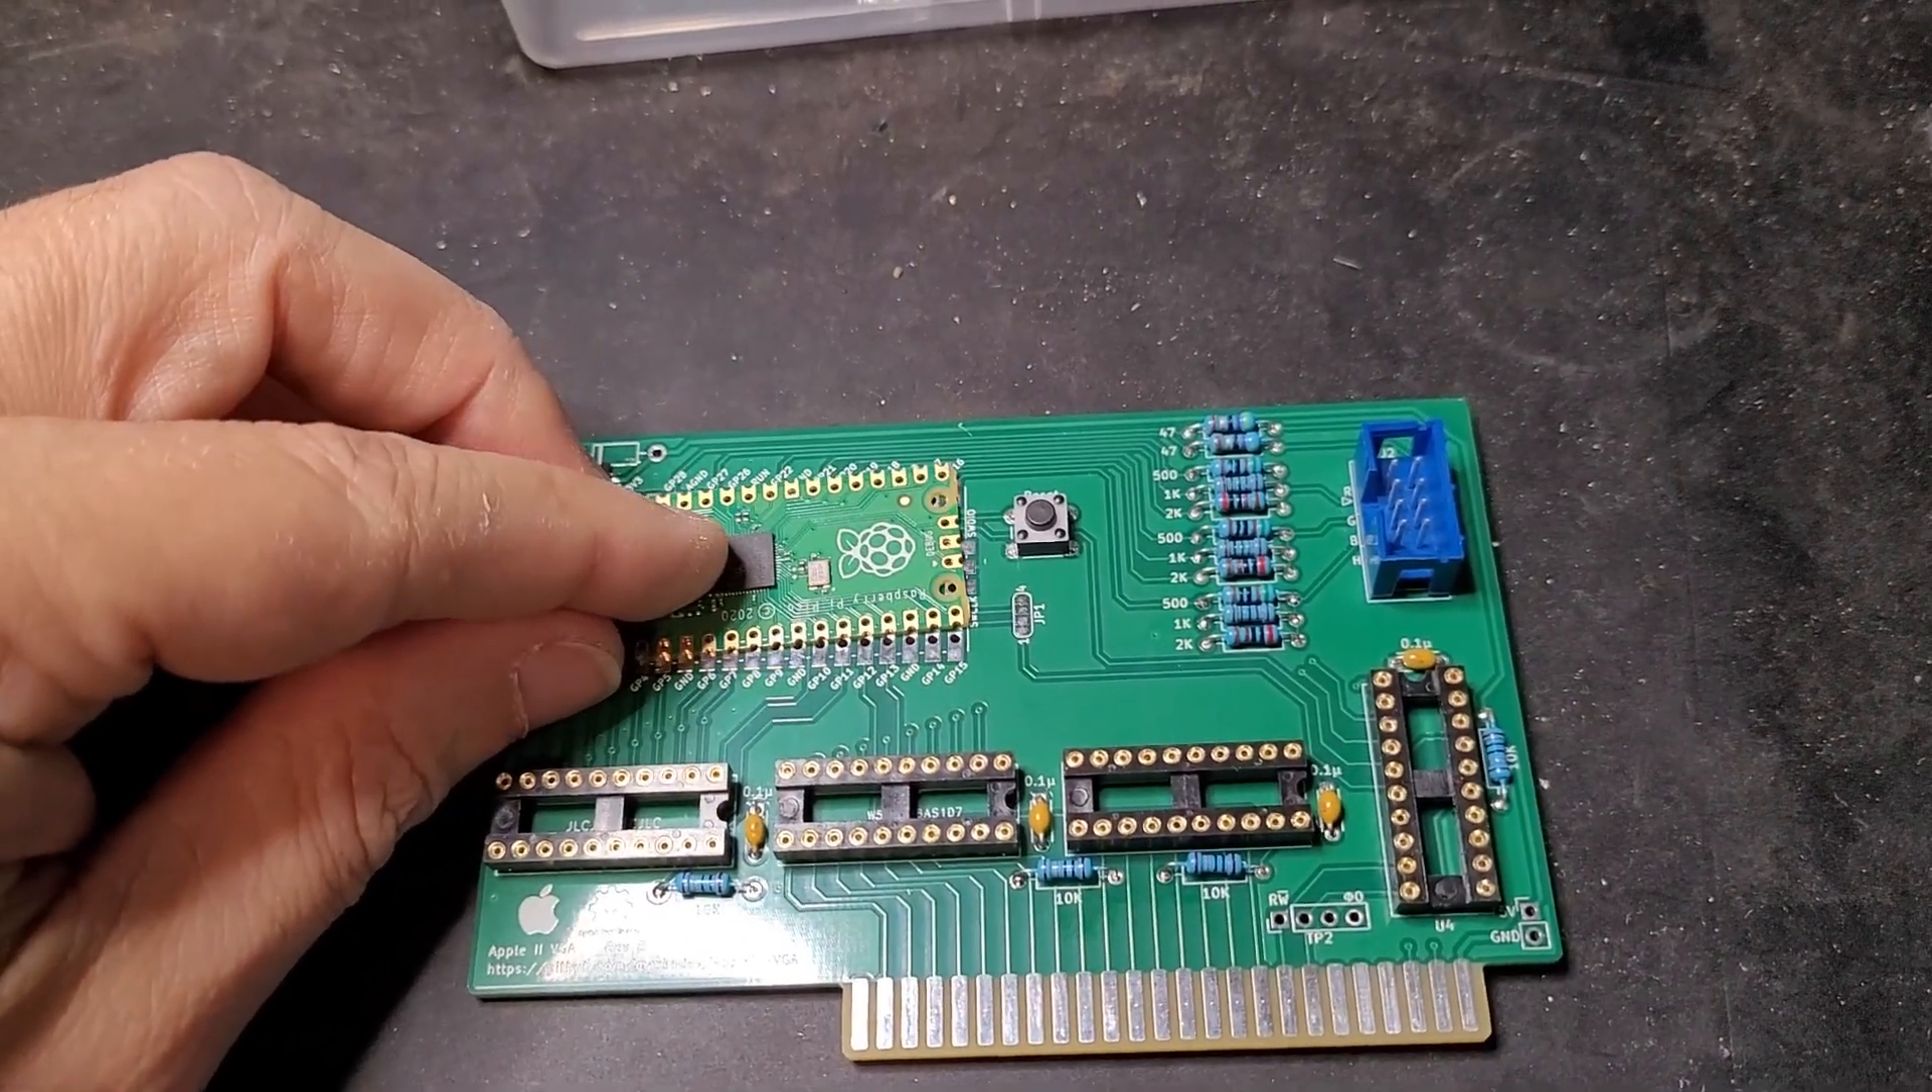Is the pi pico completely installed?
No.